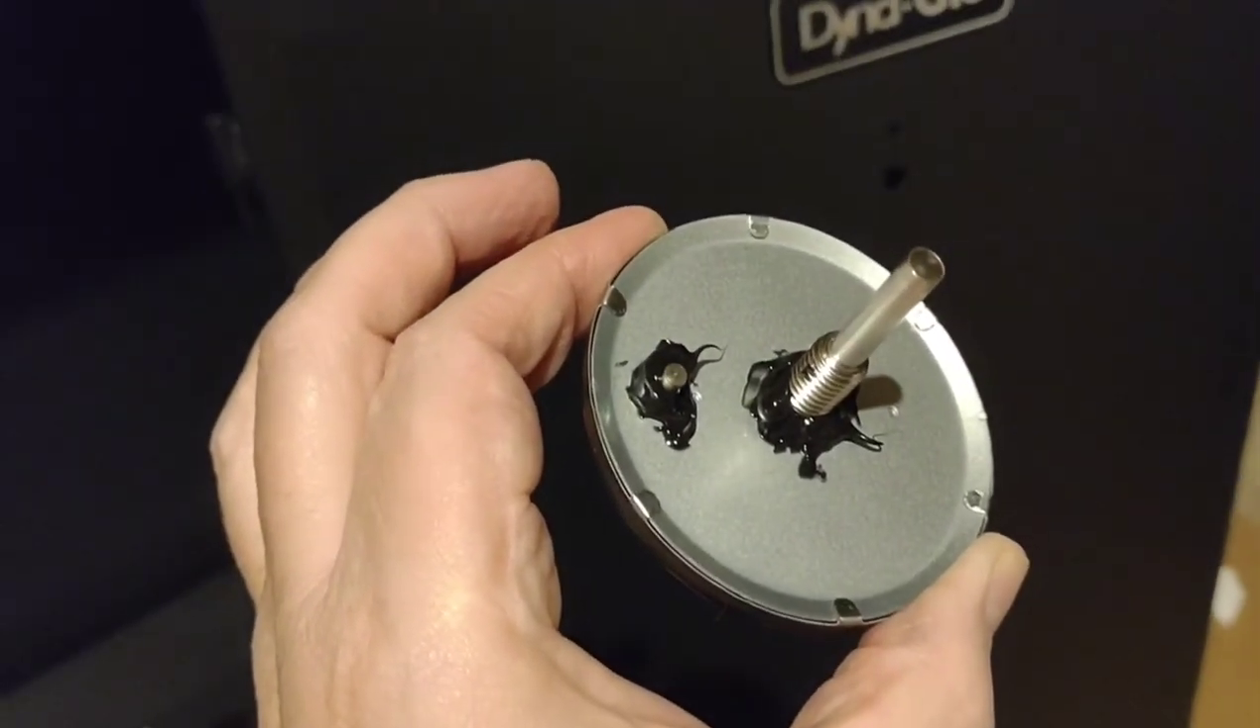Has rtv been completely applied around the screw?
Yes.